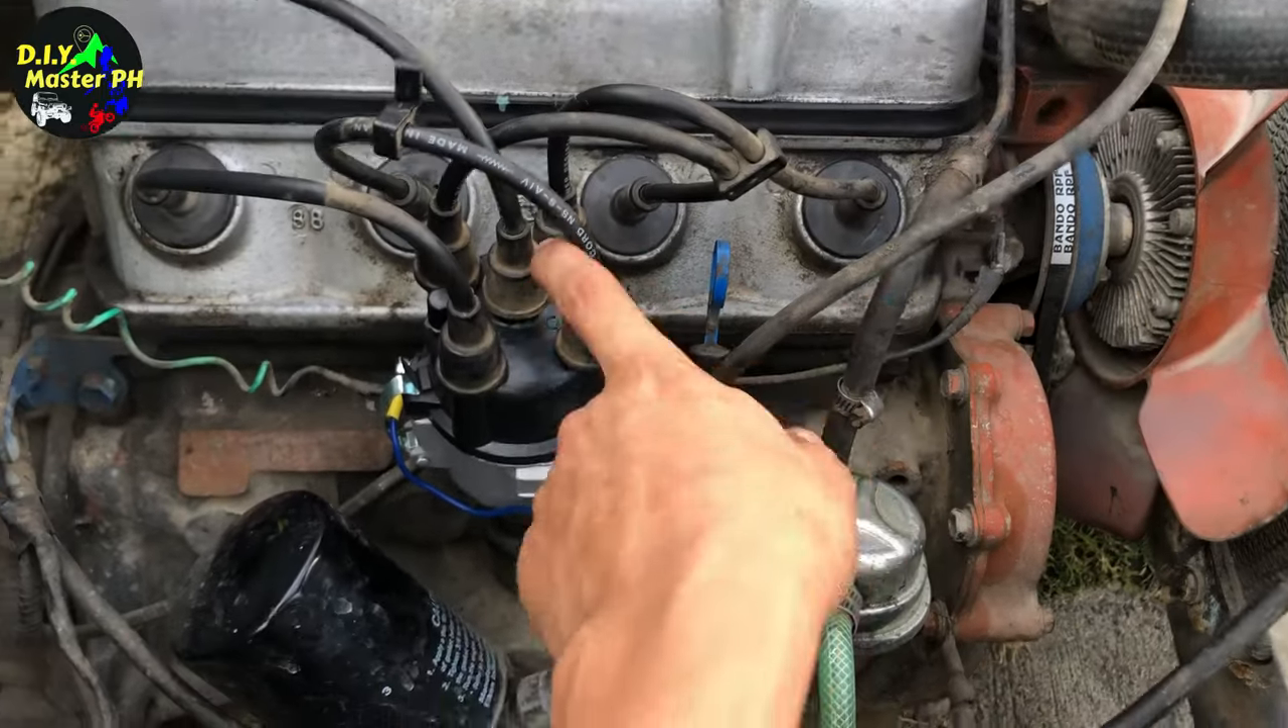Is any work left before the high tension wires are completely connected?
No.